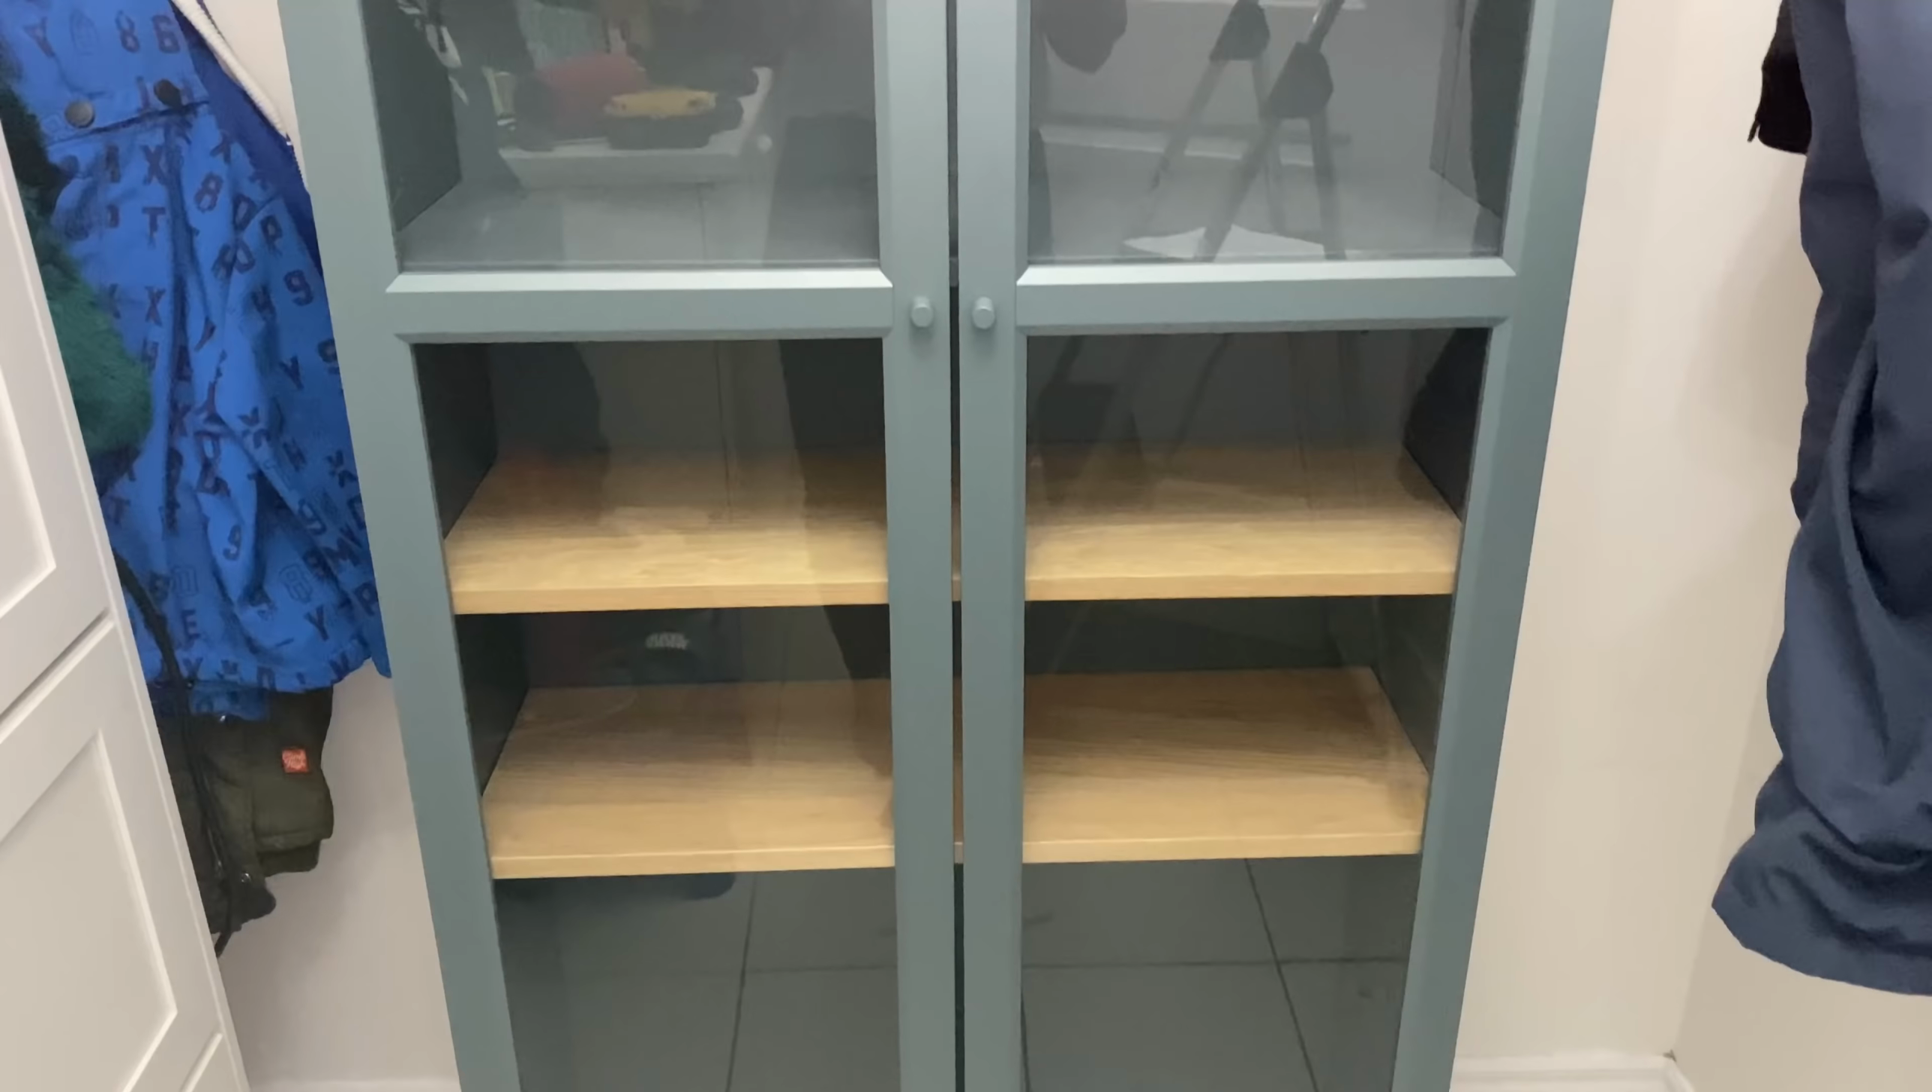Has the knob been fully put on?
Yes.